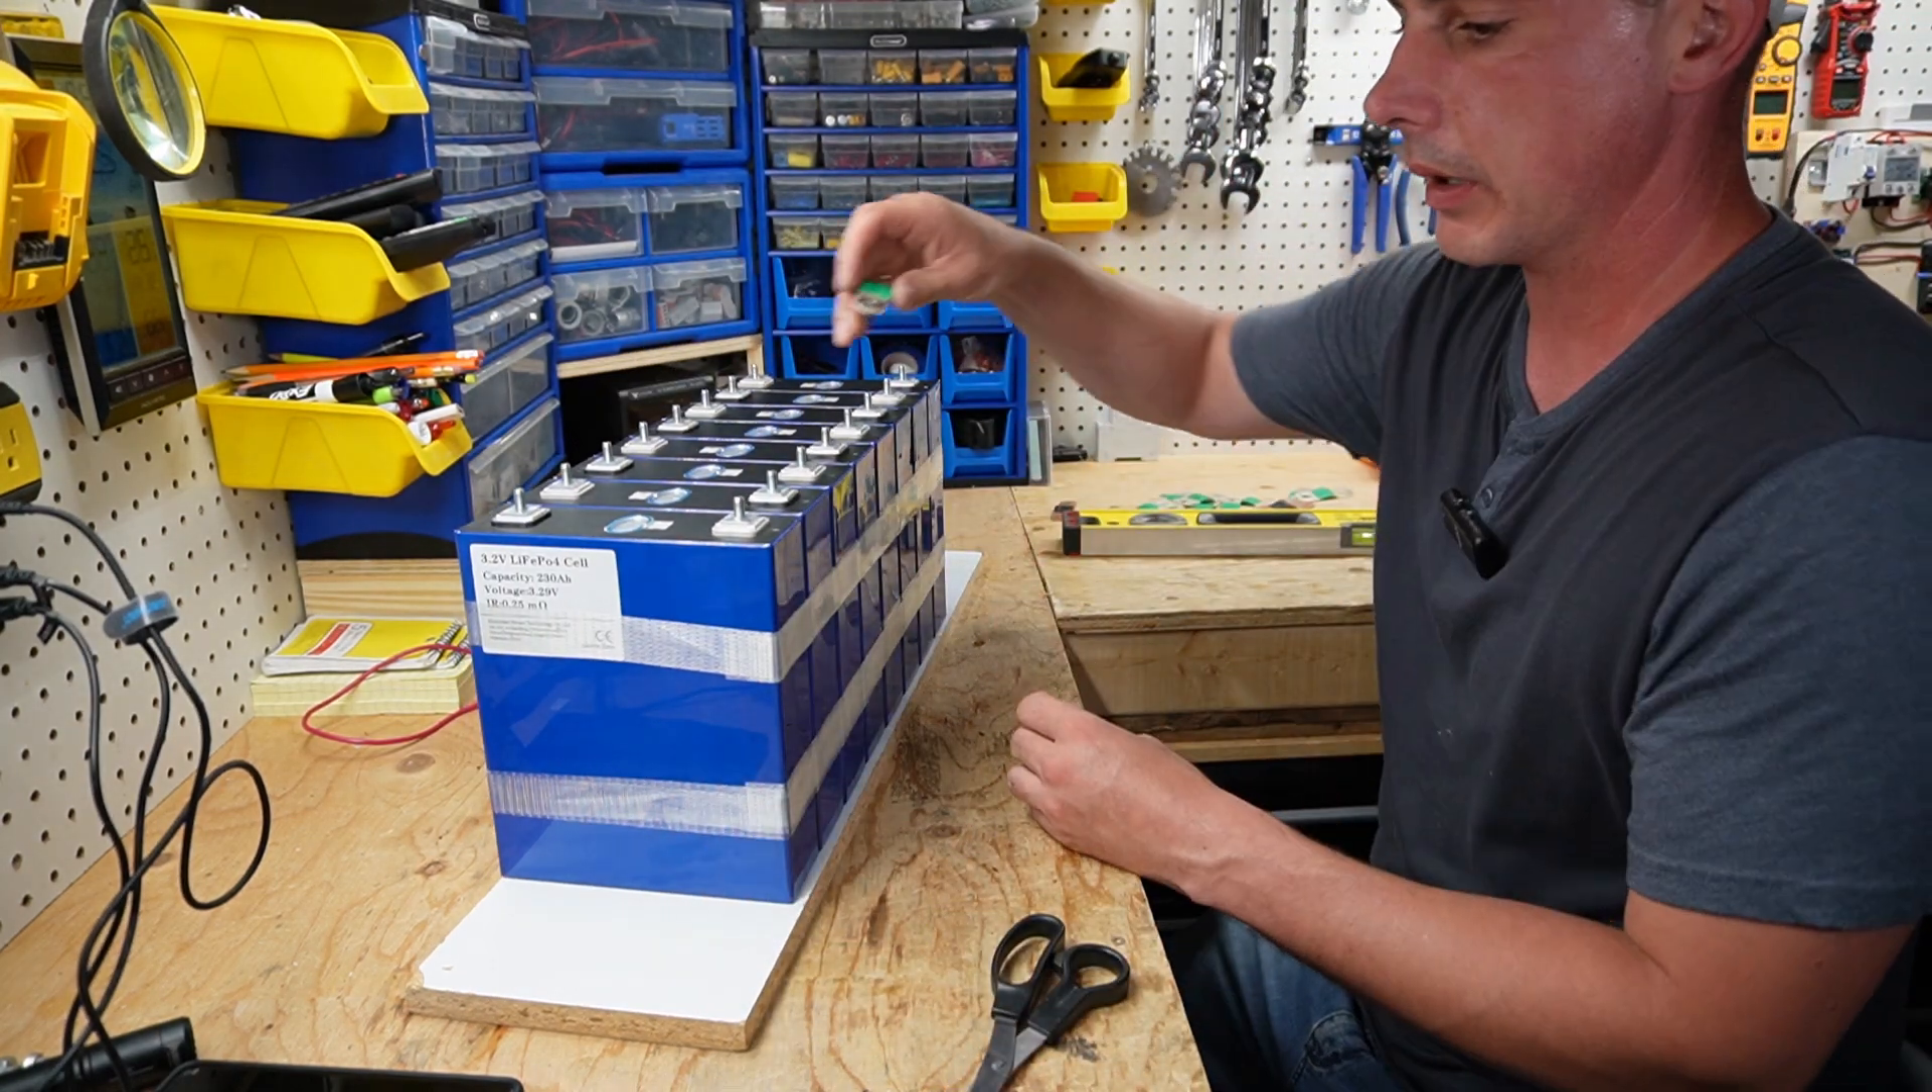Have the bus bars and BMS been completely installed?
No.